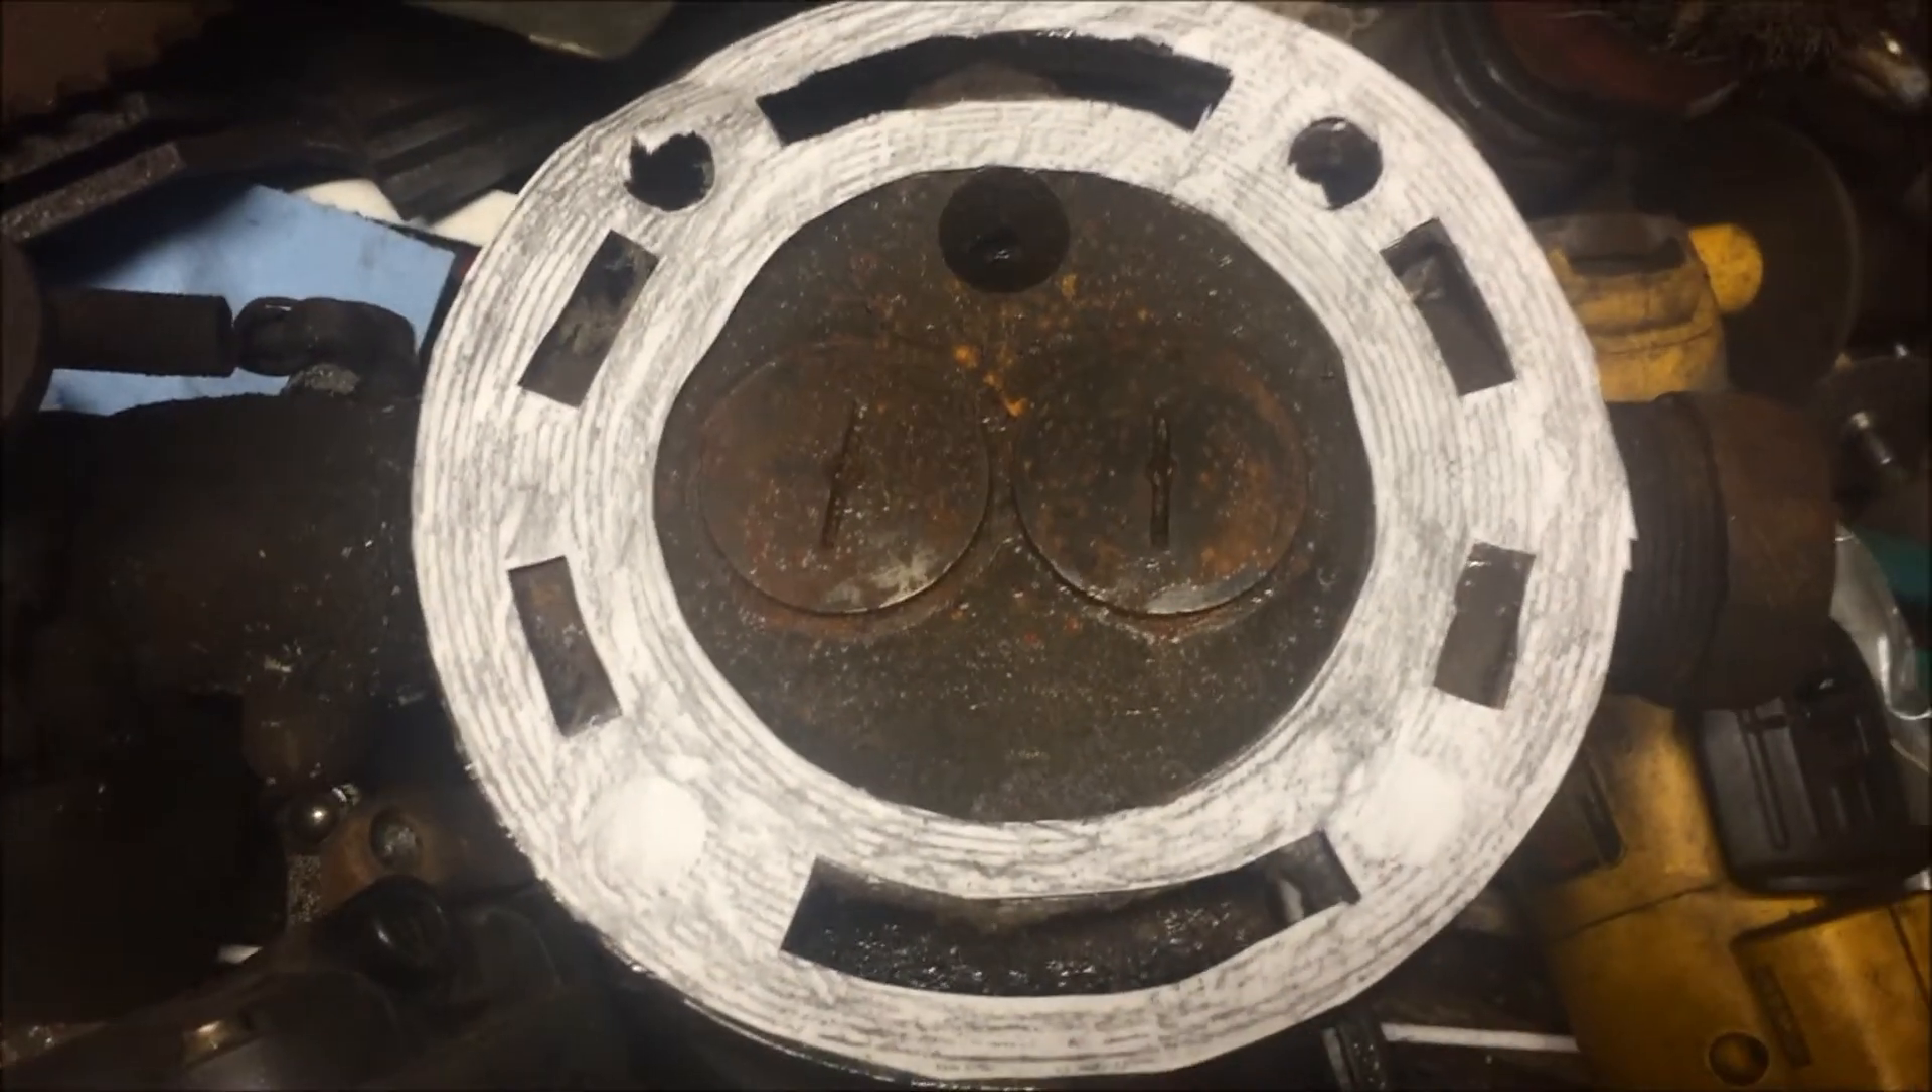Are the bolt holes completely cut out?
No.